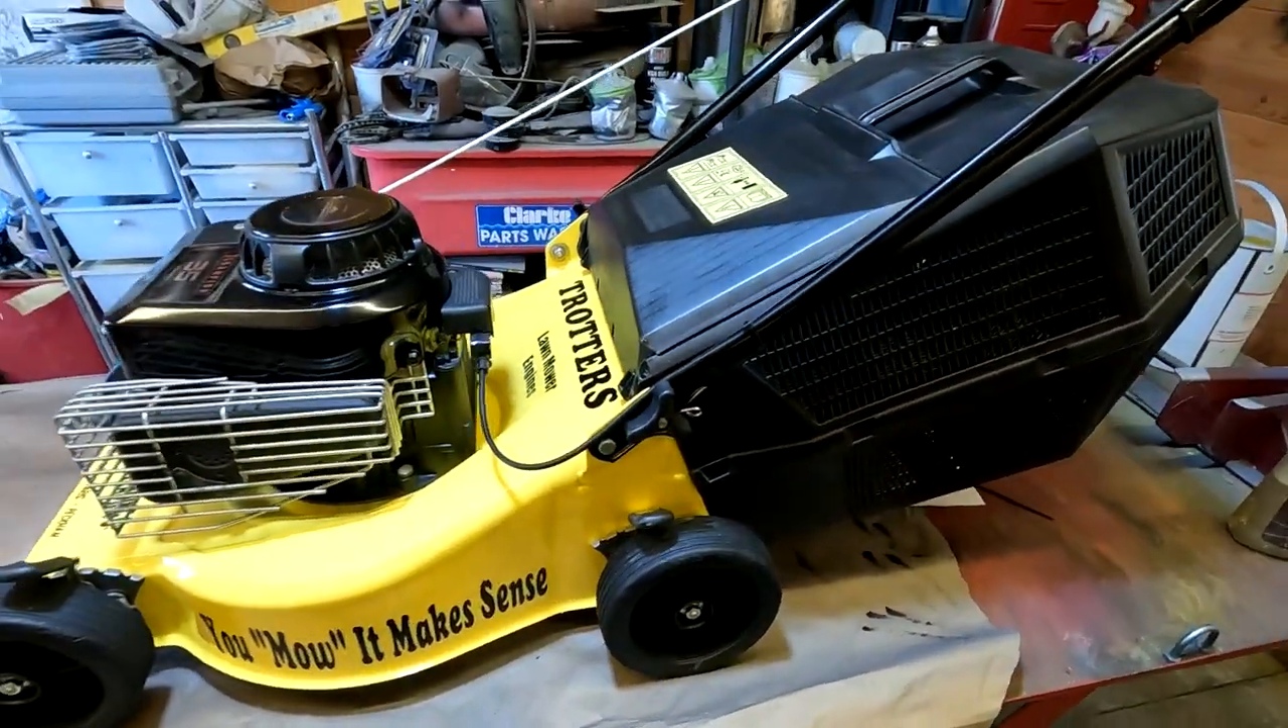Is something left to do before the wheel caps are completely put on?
Yes.